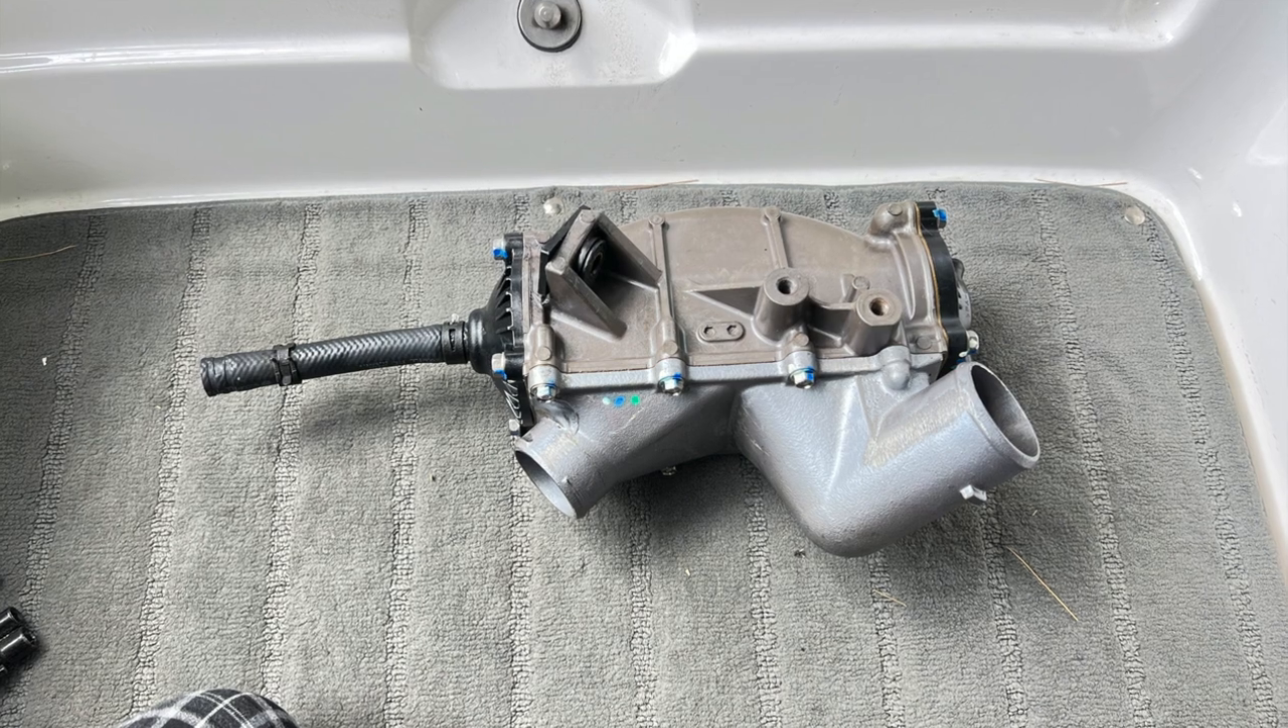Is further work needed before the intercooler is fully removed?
No.